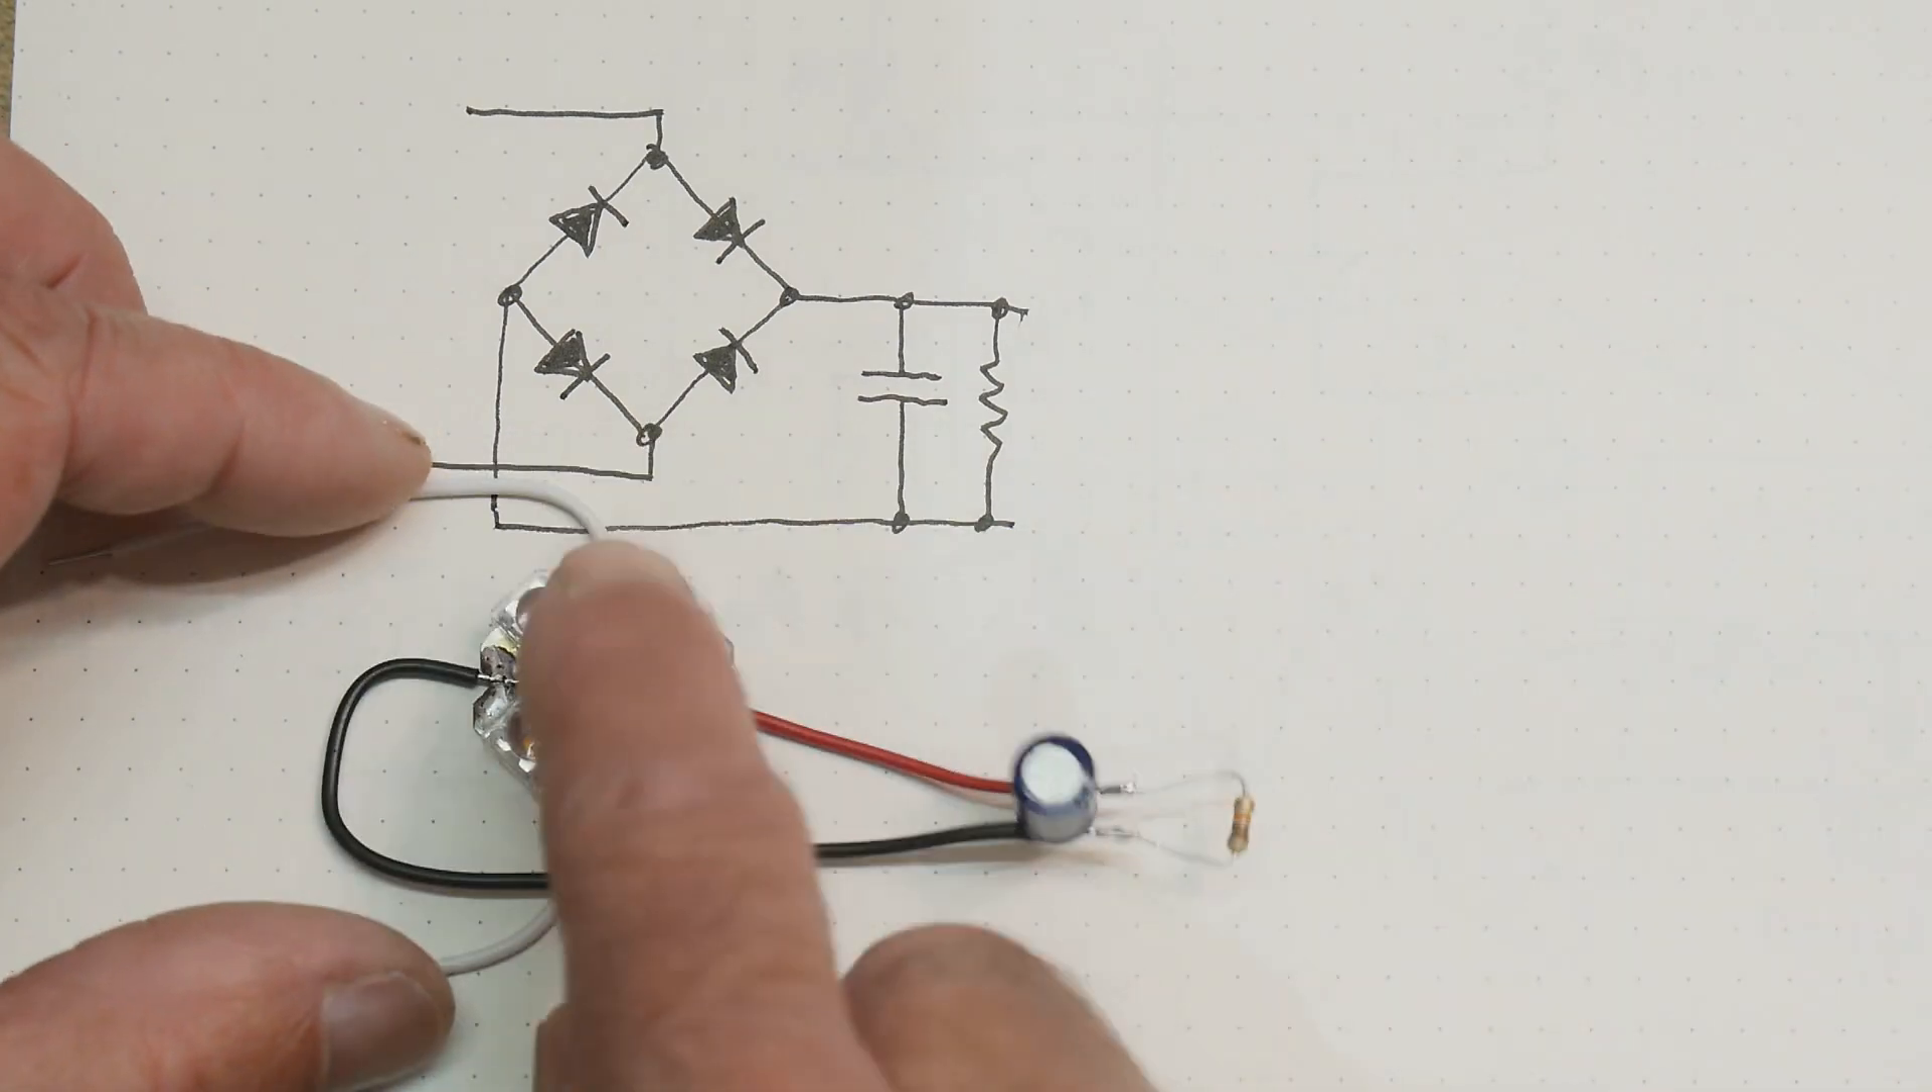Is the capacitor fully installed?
Yes.